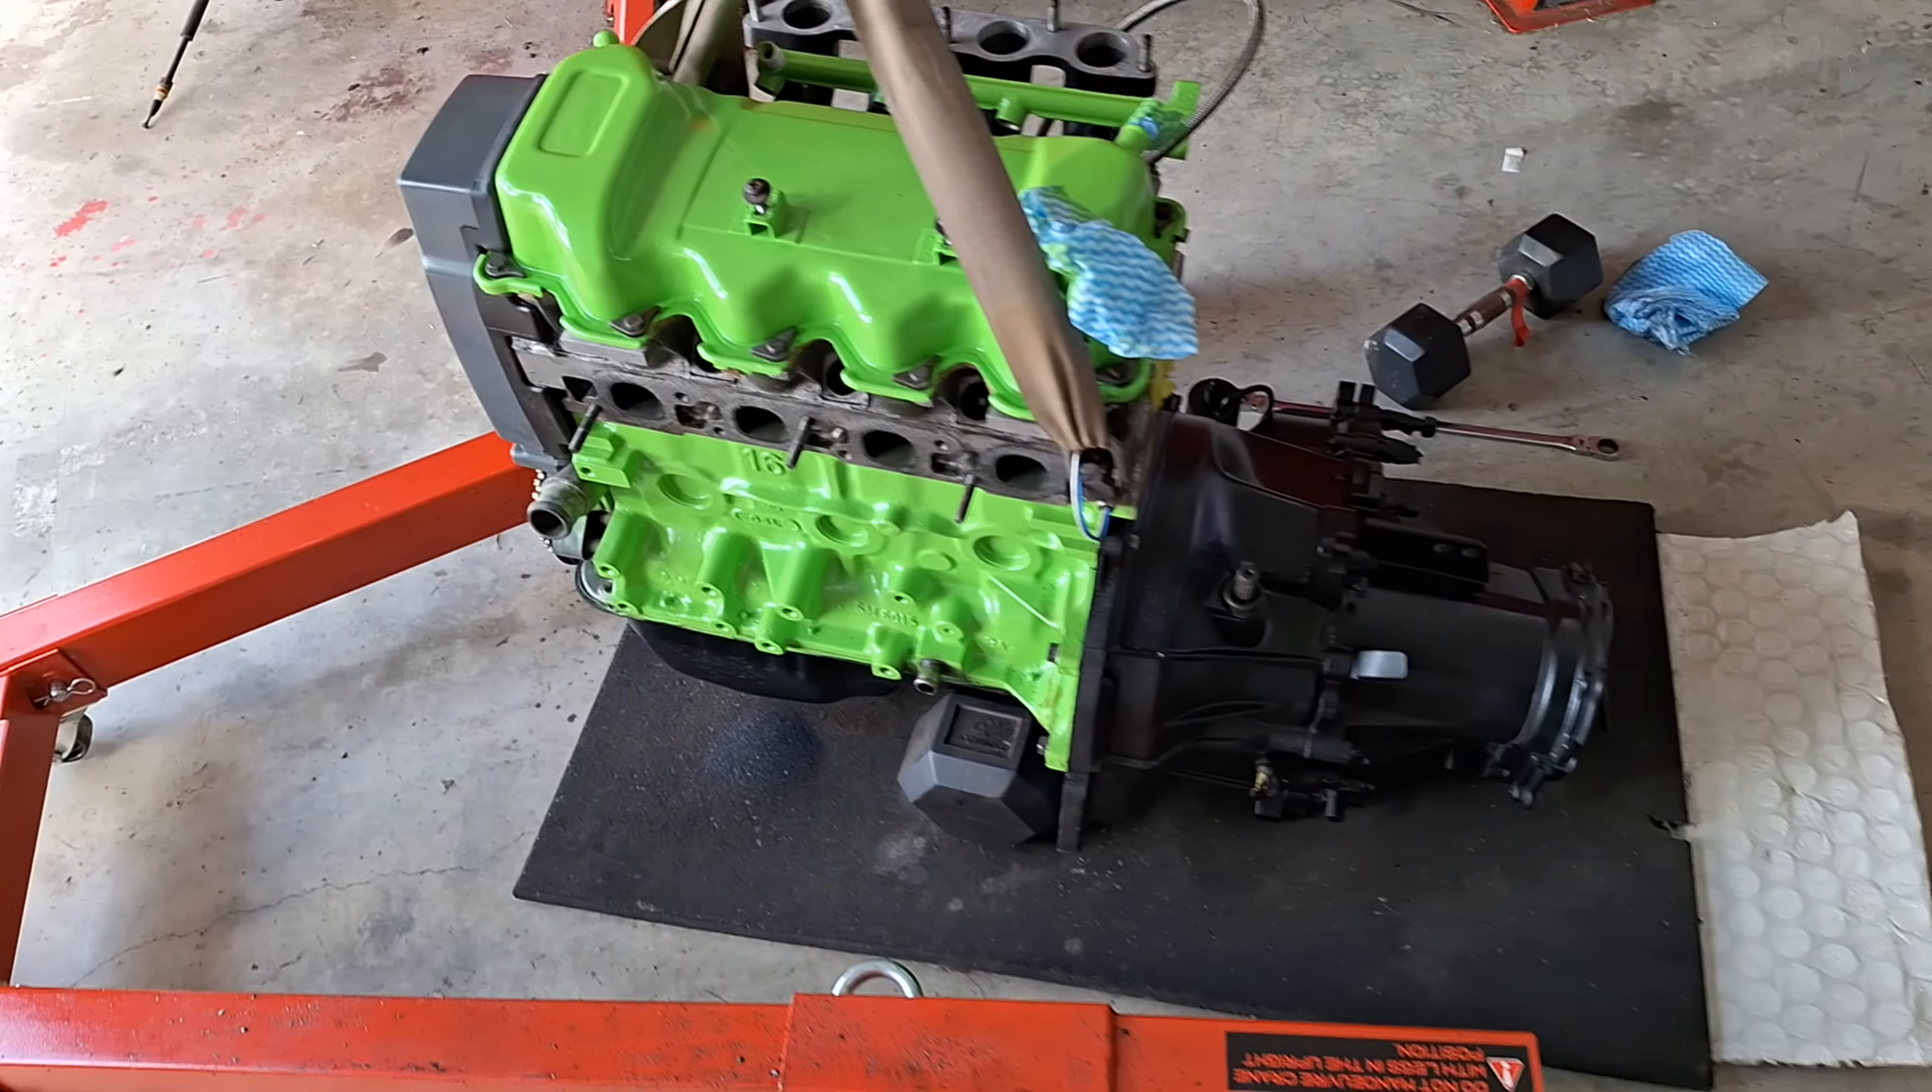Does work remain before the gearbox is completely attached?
No.